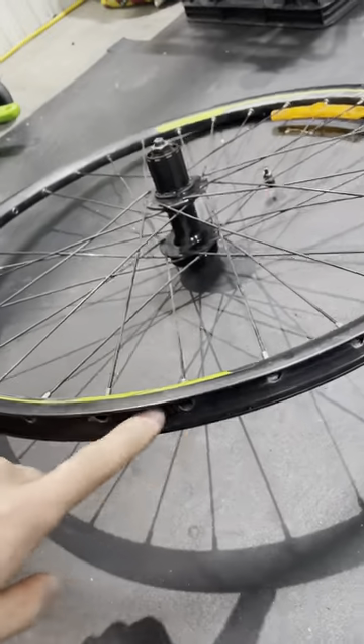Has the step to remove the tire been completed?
Yes.